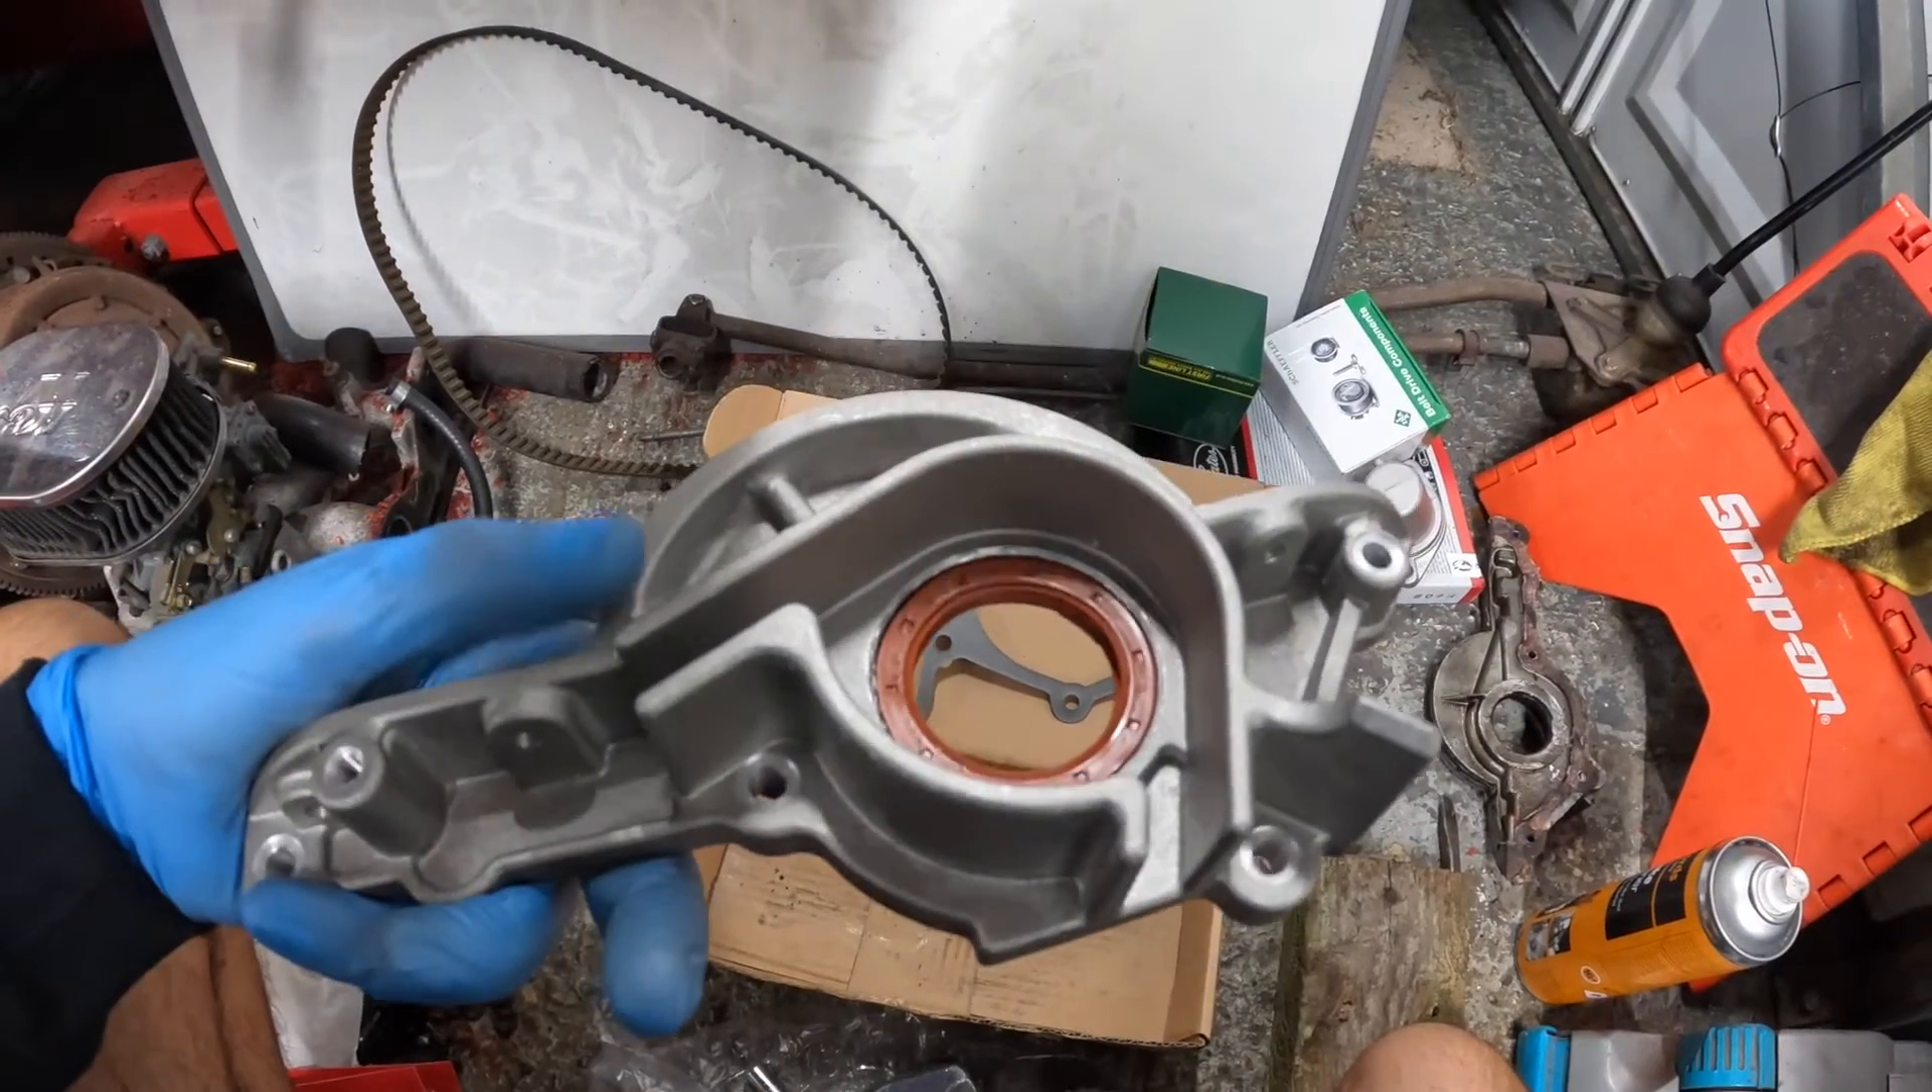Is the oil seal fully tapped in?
Yes.